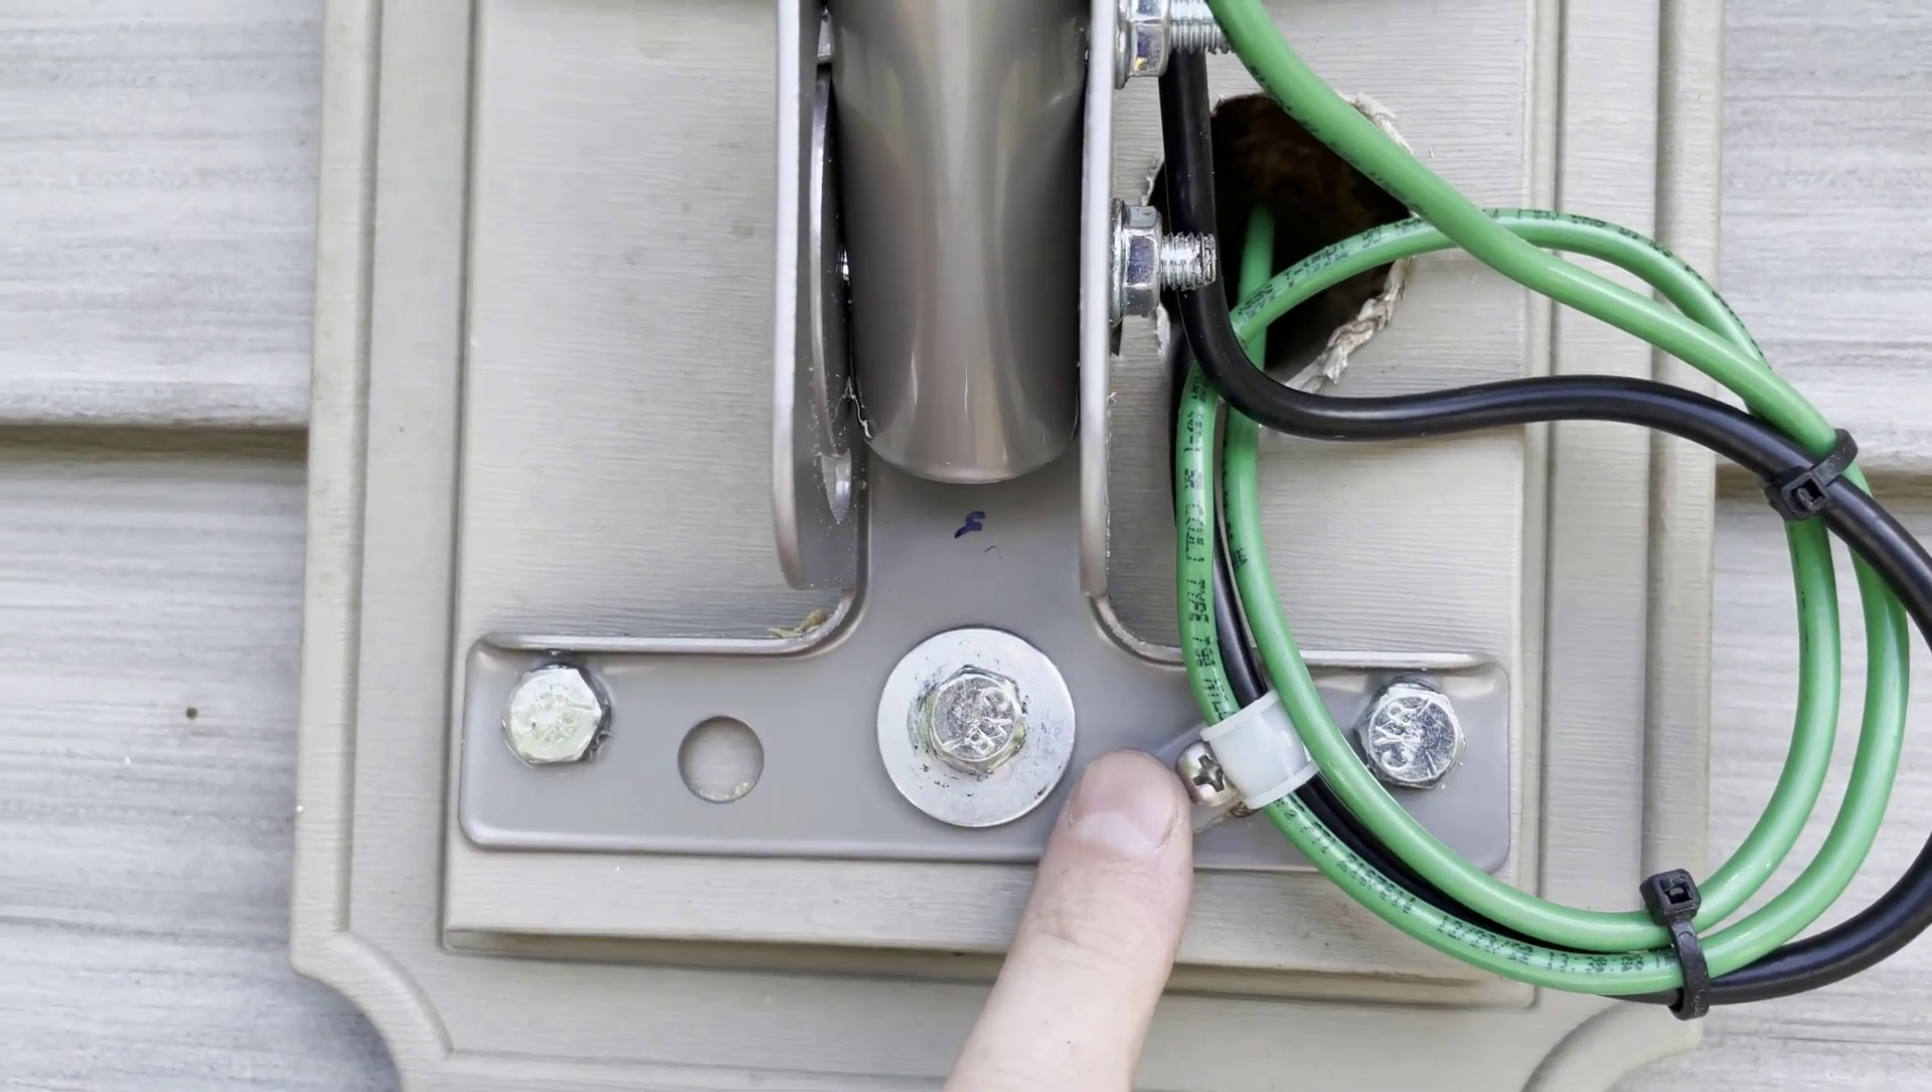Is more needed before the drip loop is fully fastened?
No.